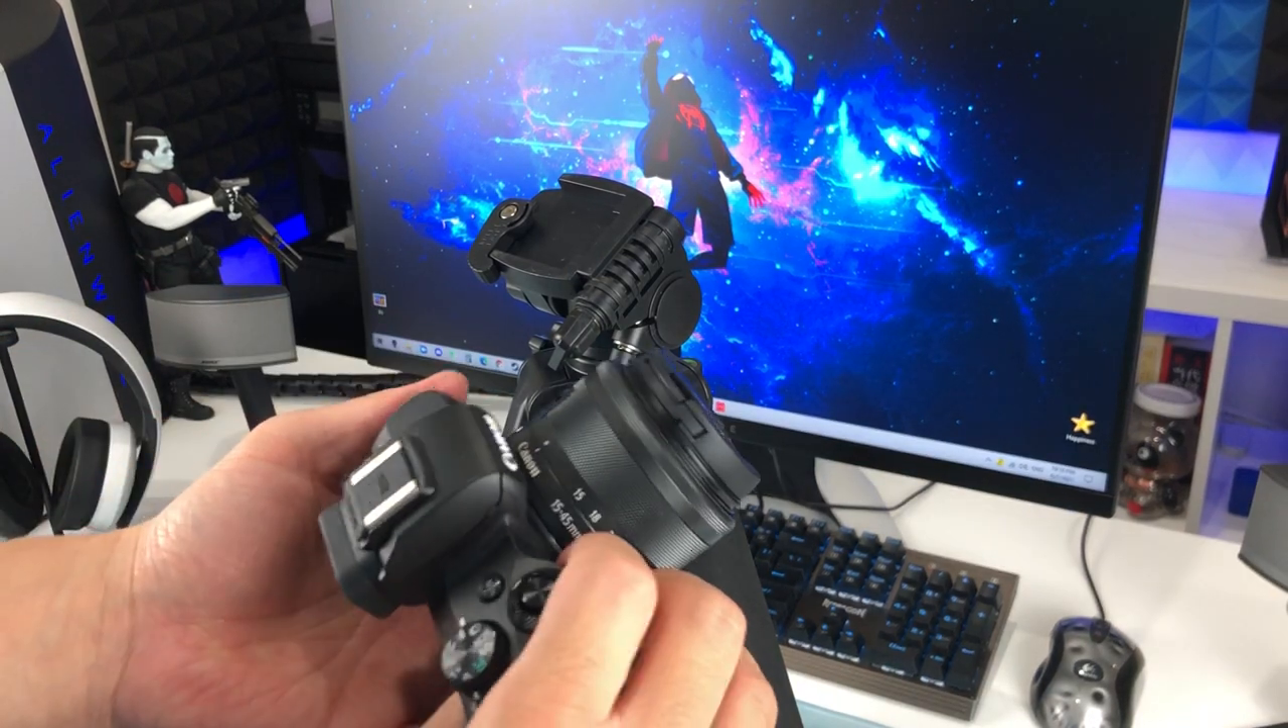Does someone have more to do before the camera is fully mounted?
Yes.